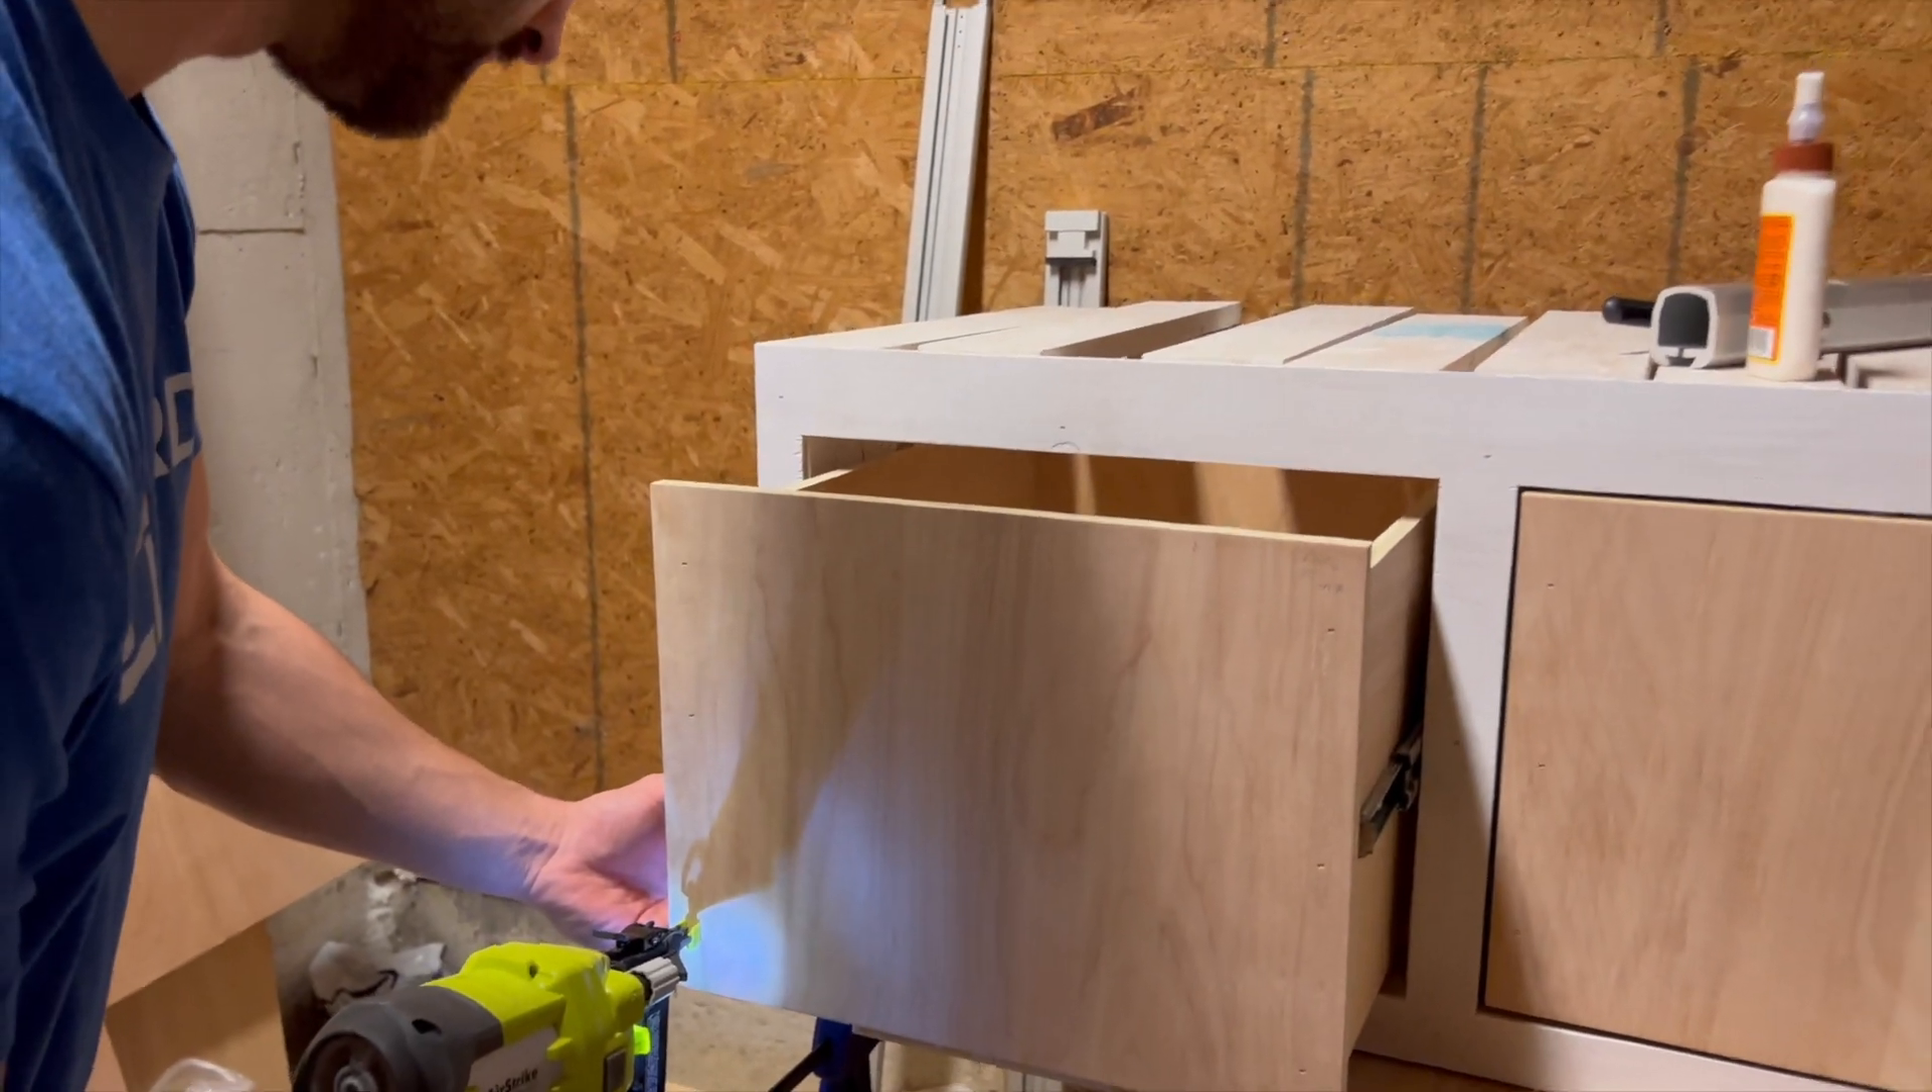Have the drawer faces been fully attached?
No.